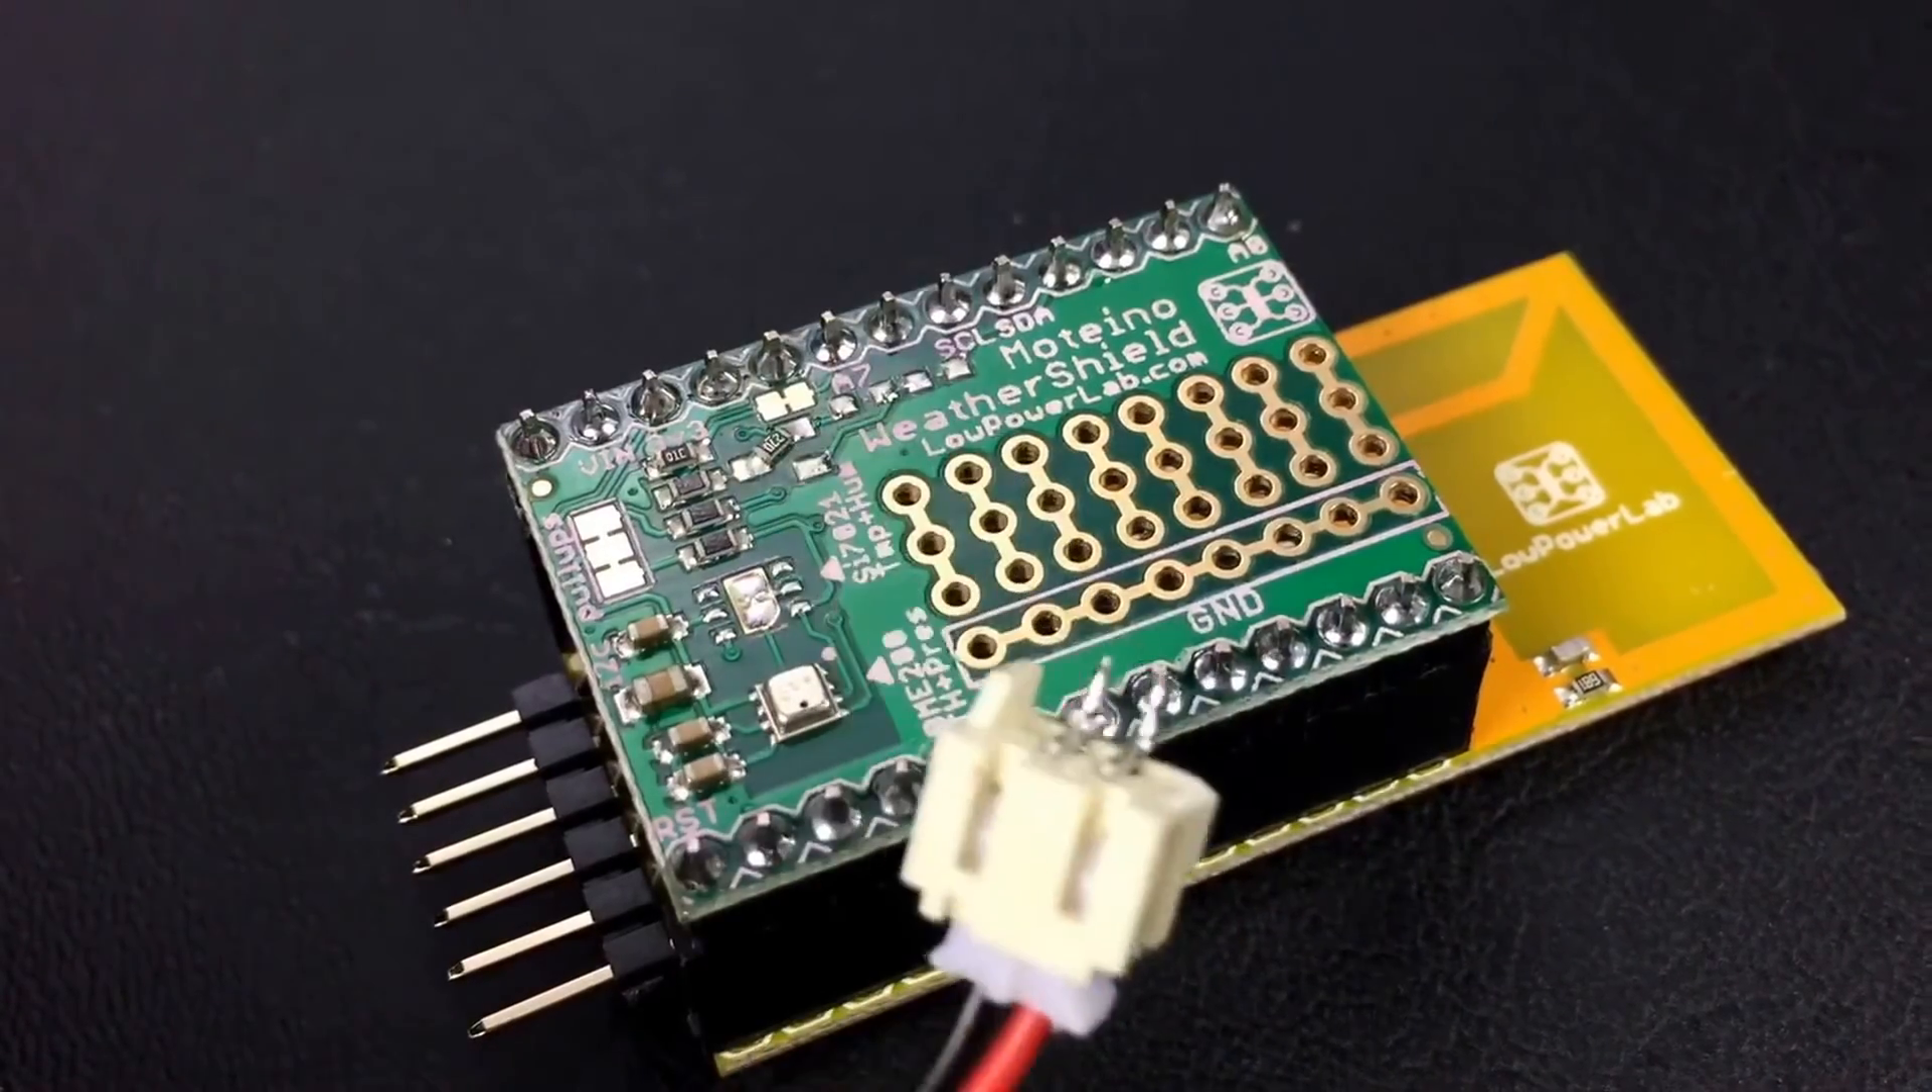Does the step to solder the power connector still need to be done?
Yes.